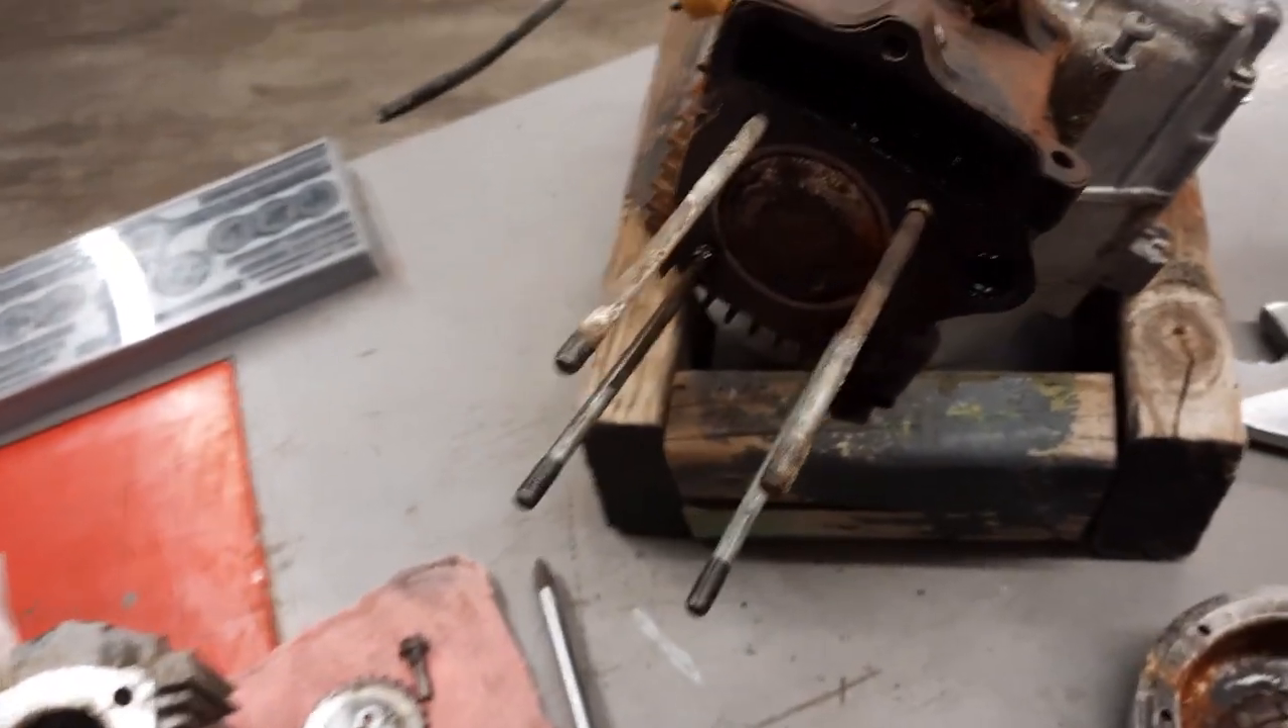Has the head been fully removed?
Yes.